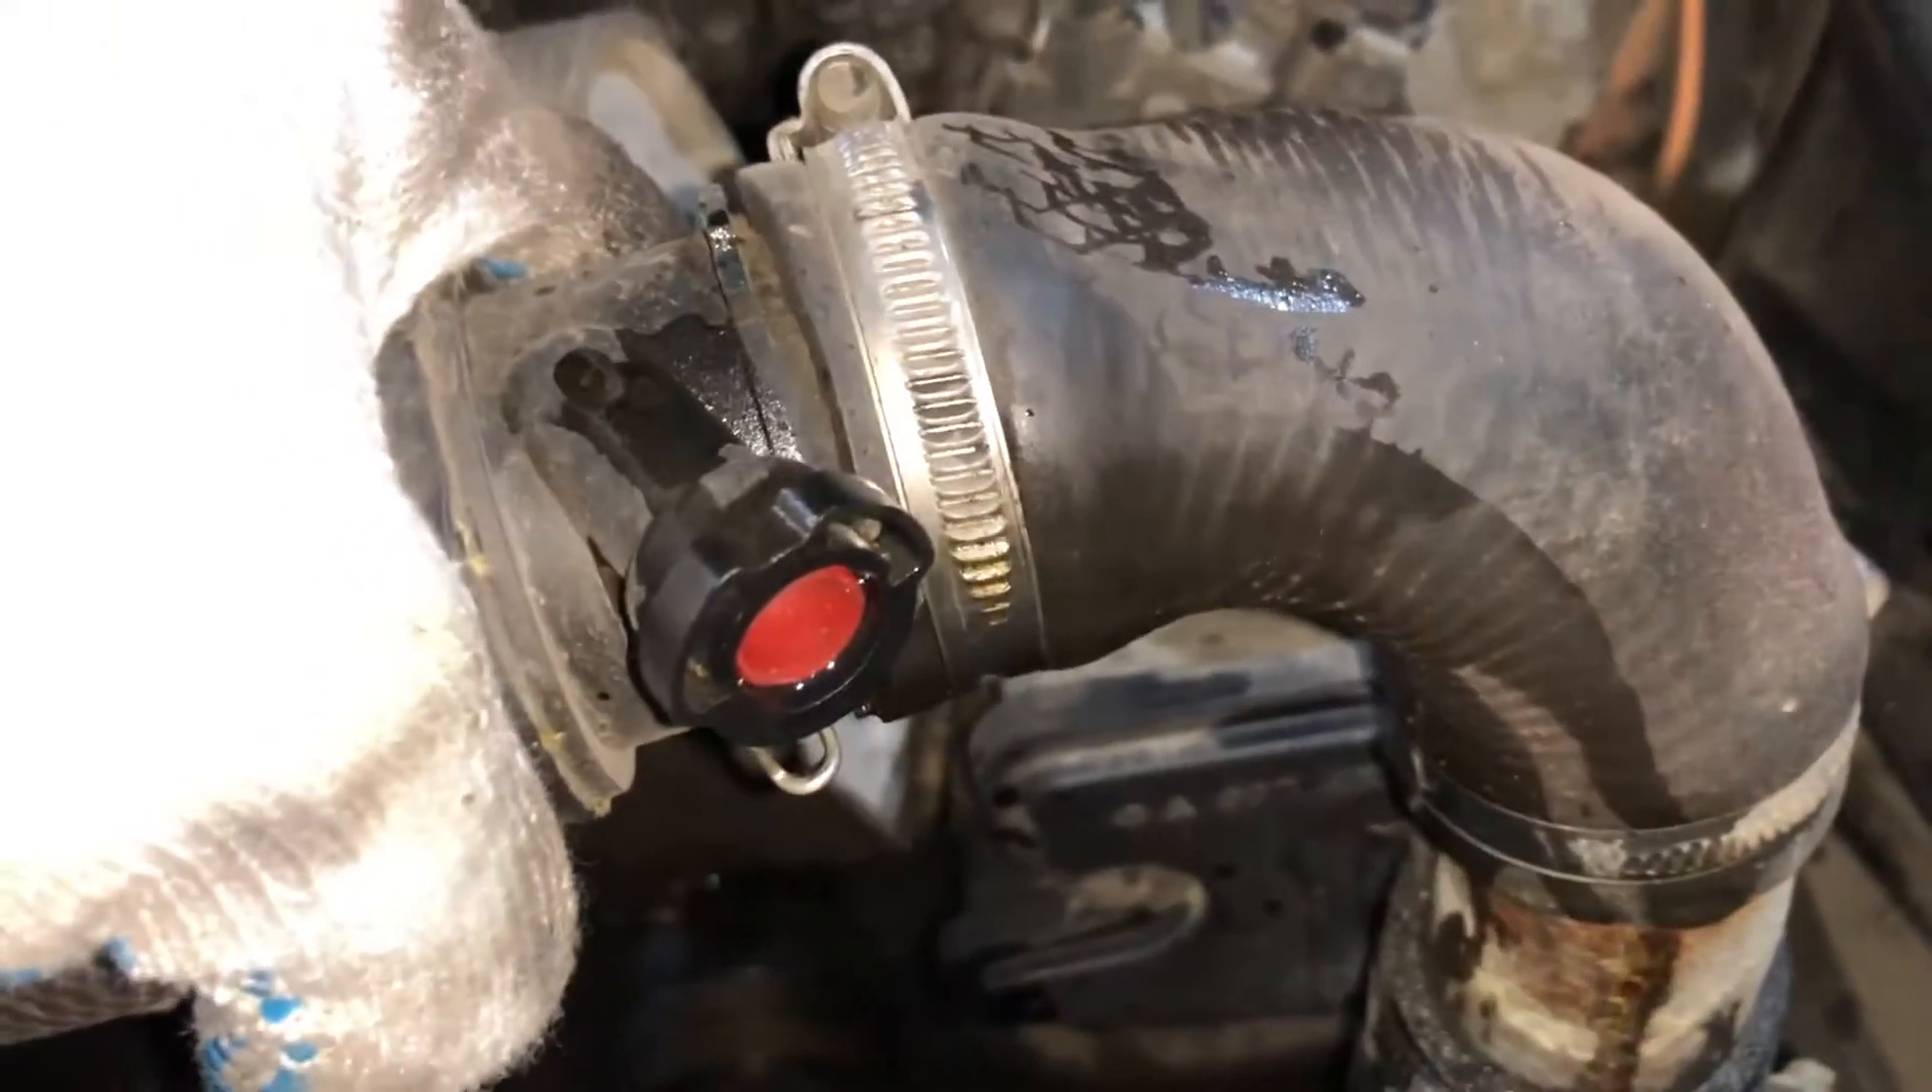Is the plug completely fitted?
Yes.